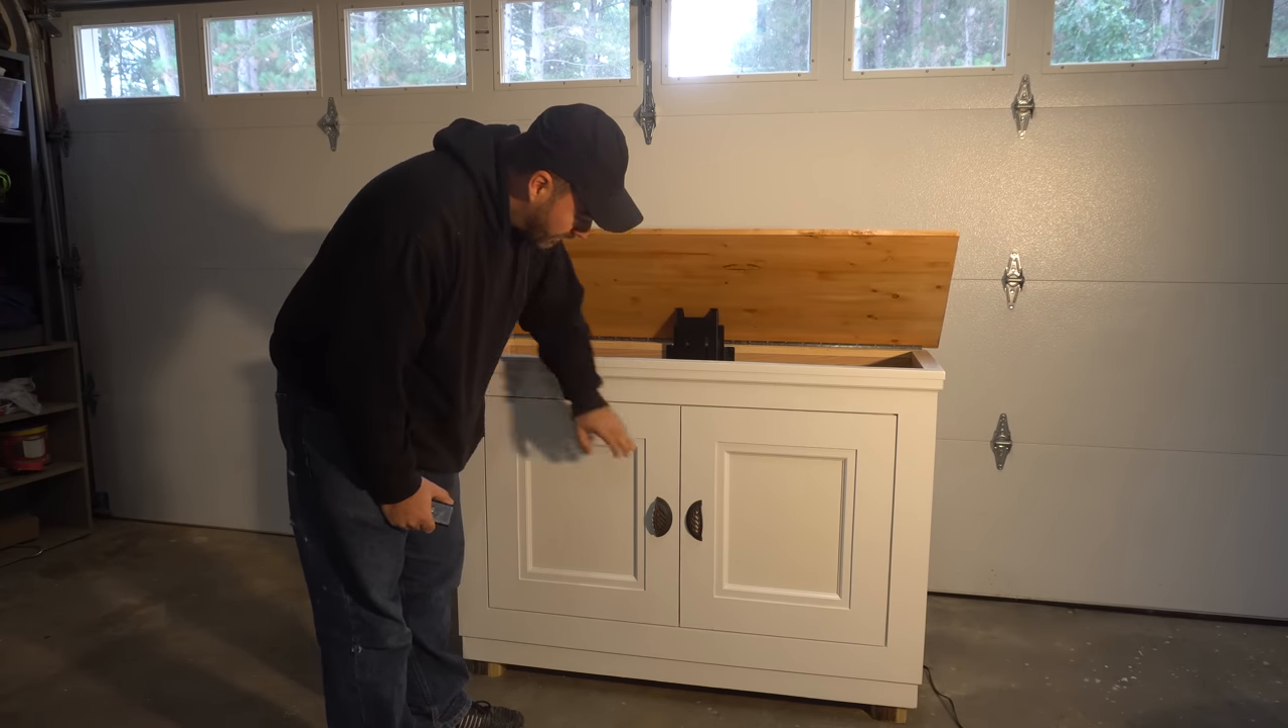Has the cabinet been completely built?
Yes.